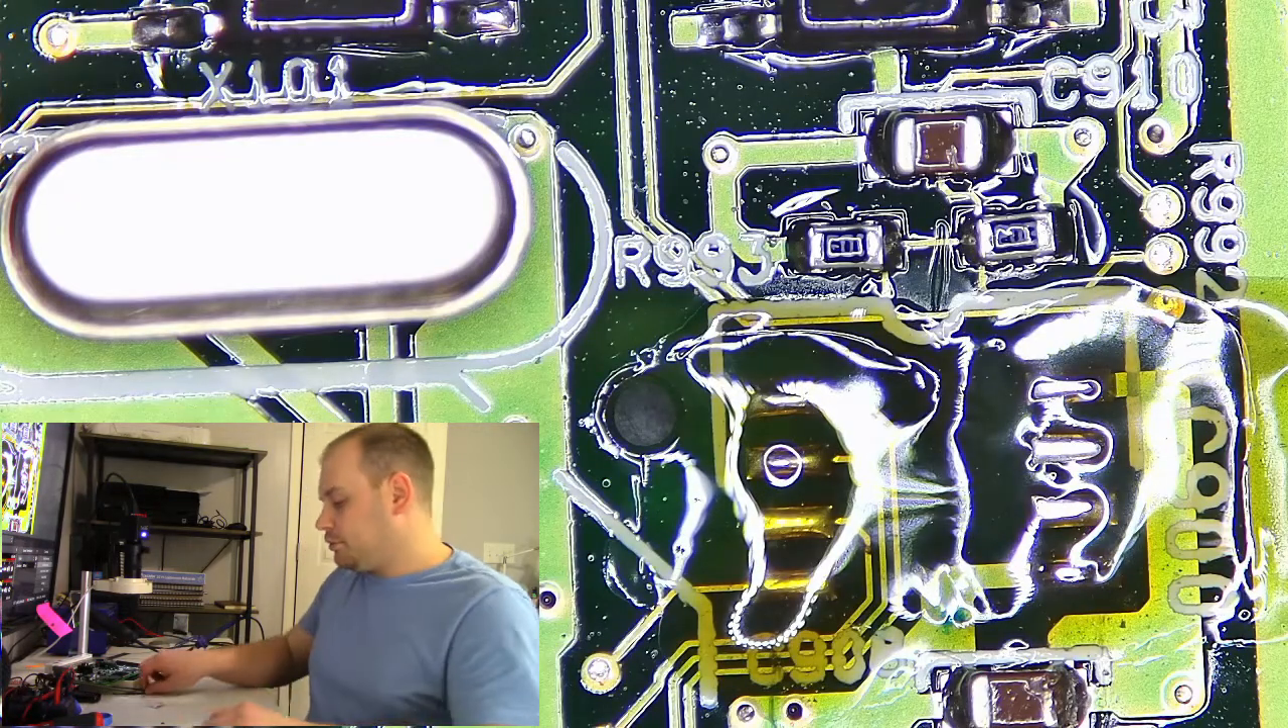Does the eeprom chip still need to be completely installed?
Yes.